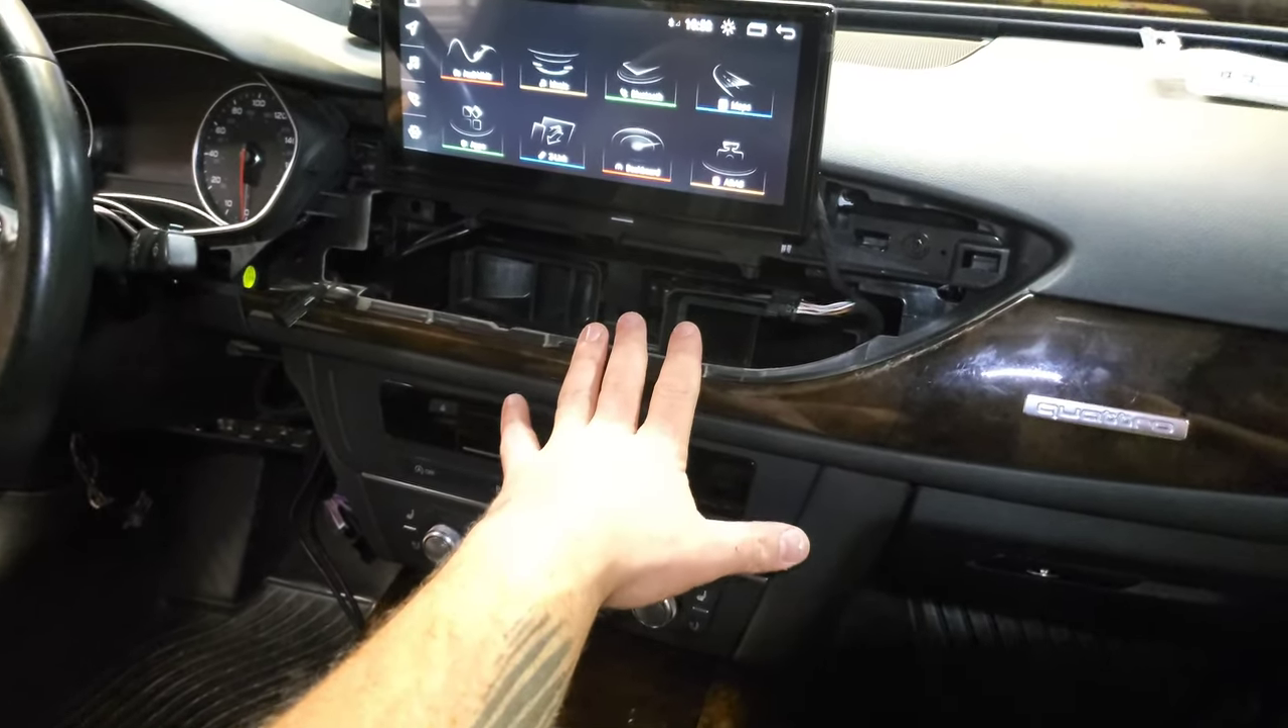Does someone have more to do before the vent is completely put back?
Yes.